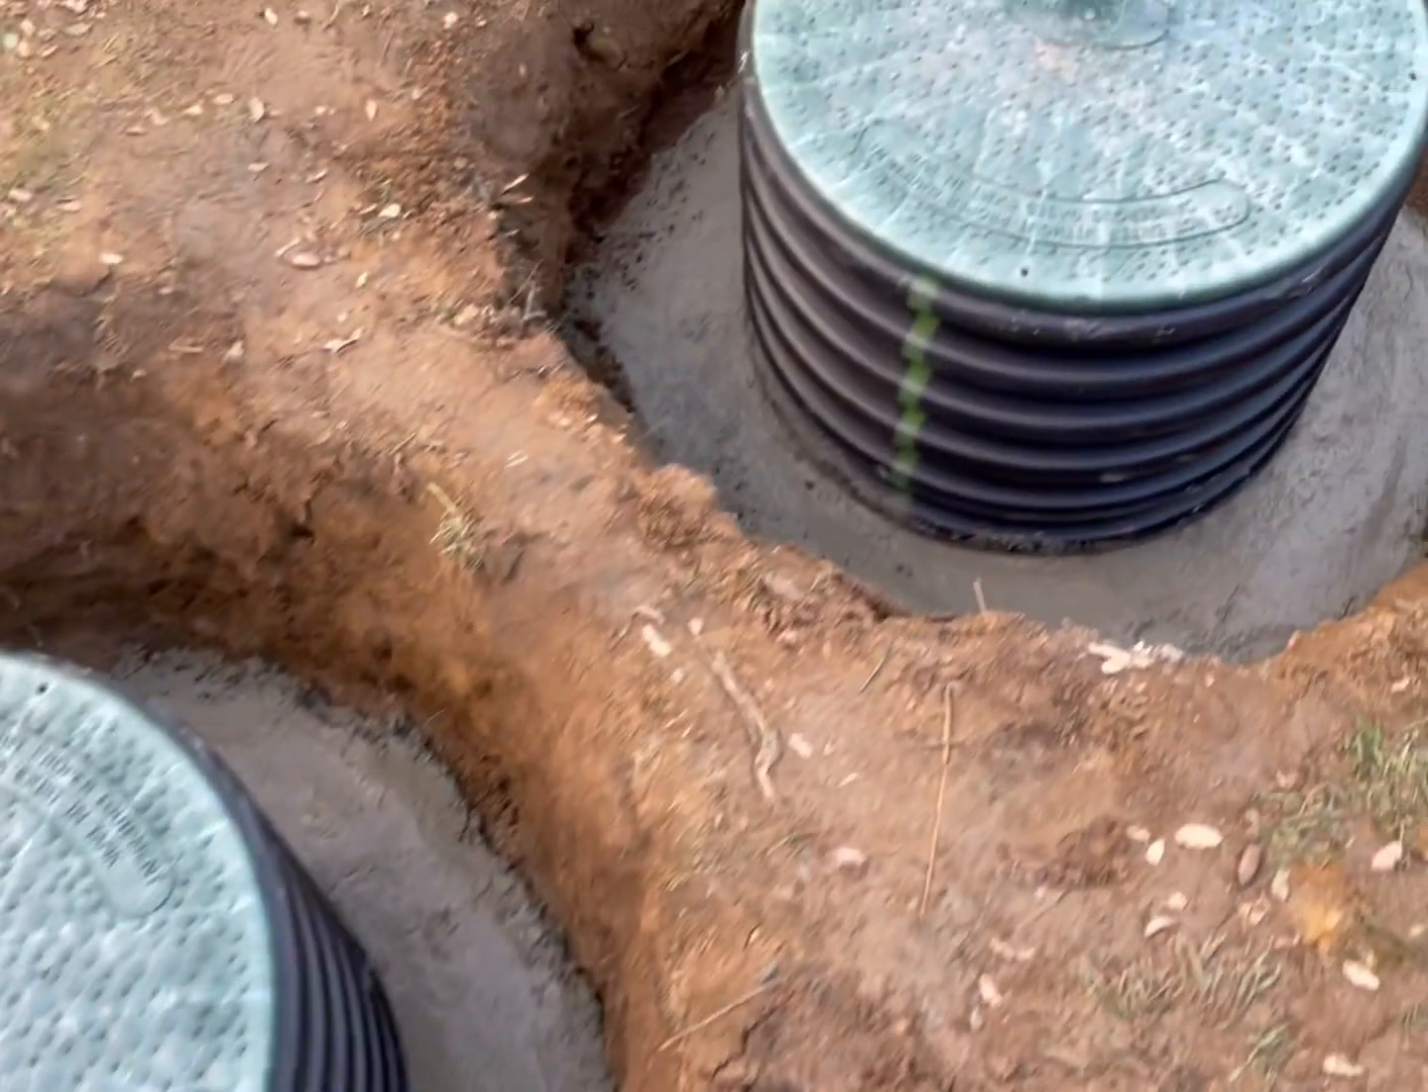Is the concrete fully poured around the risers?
Yes.